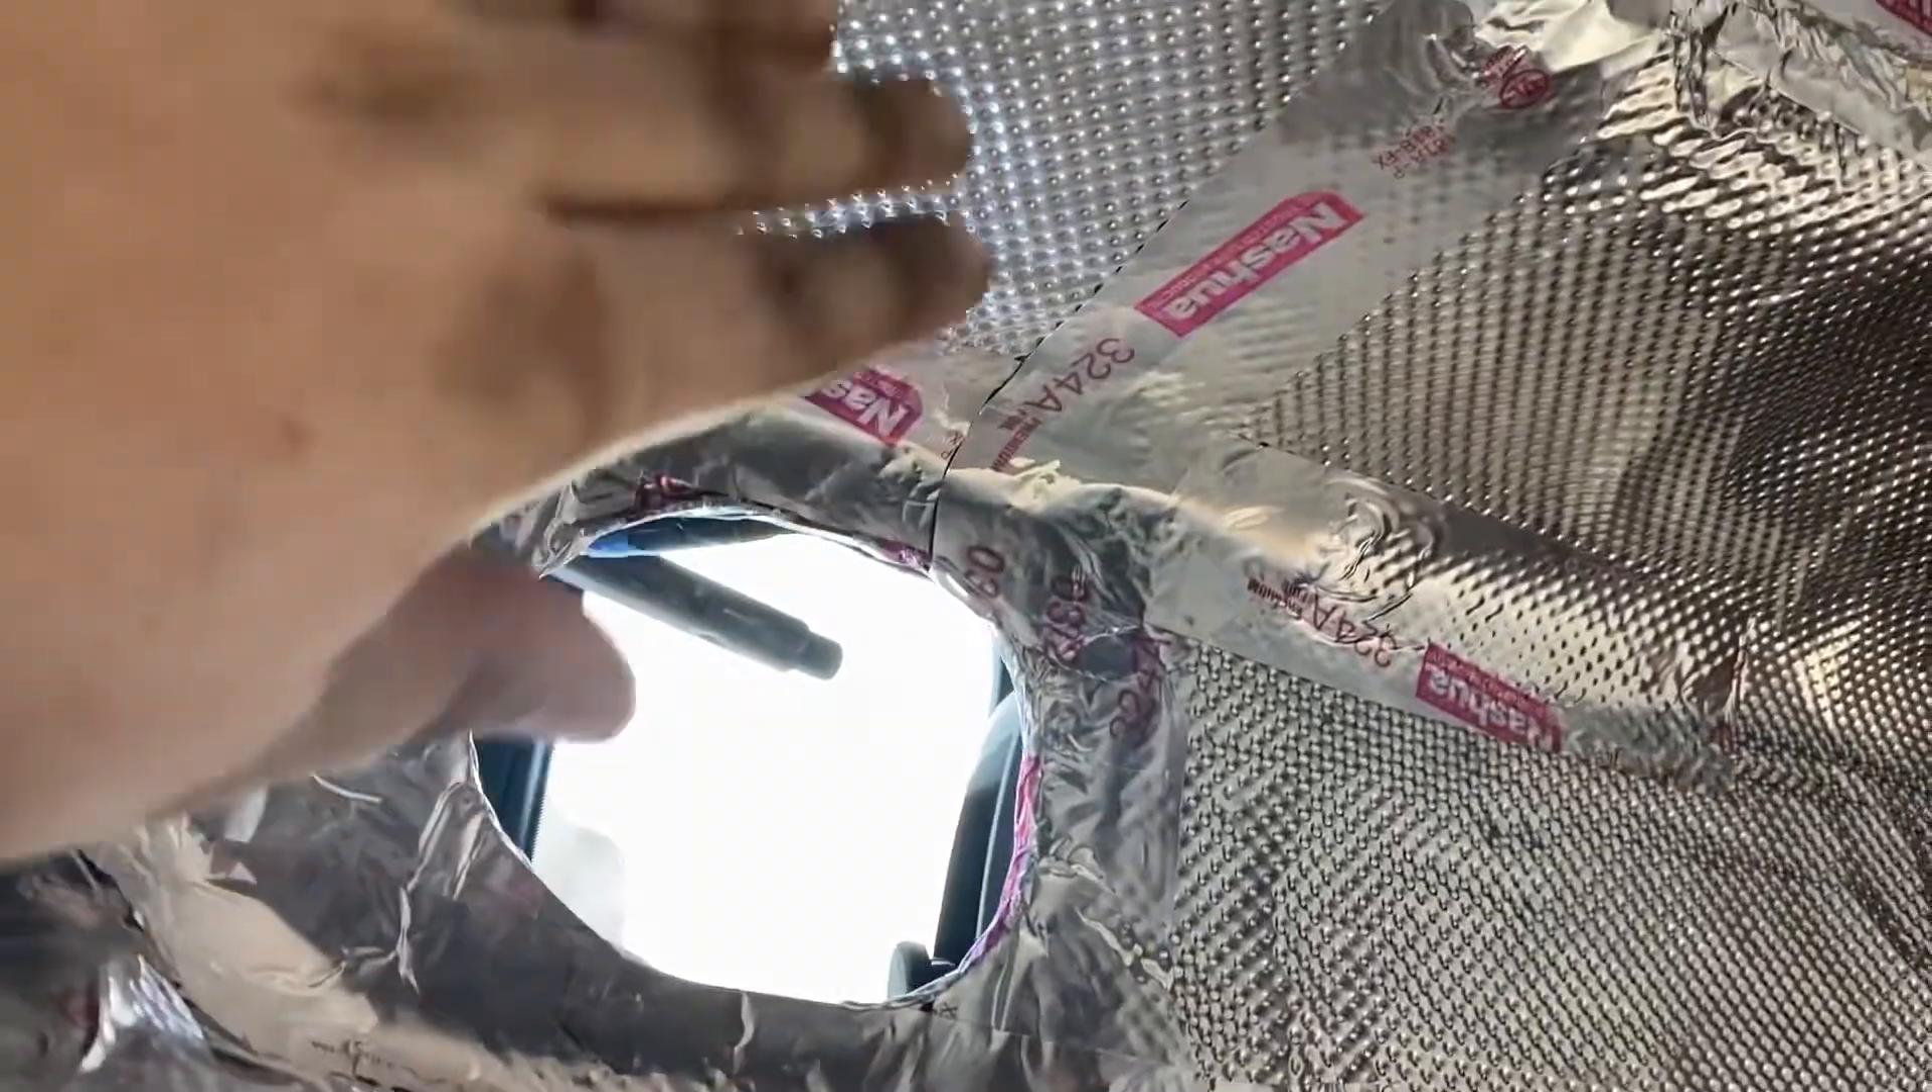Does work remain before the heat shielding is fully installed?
No.